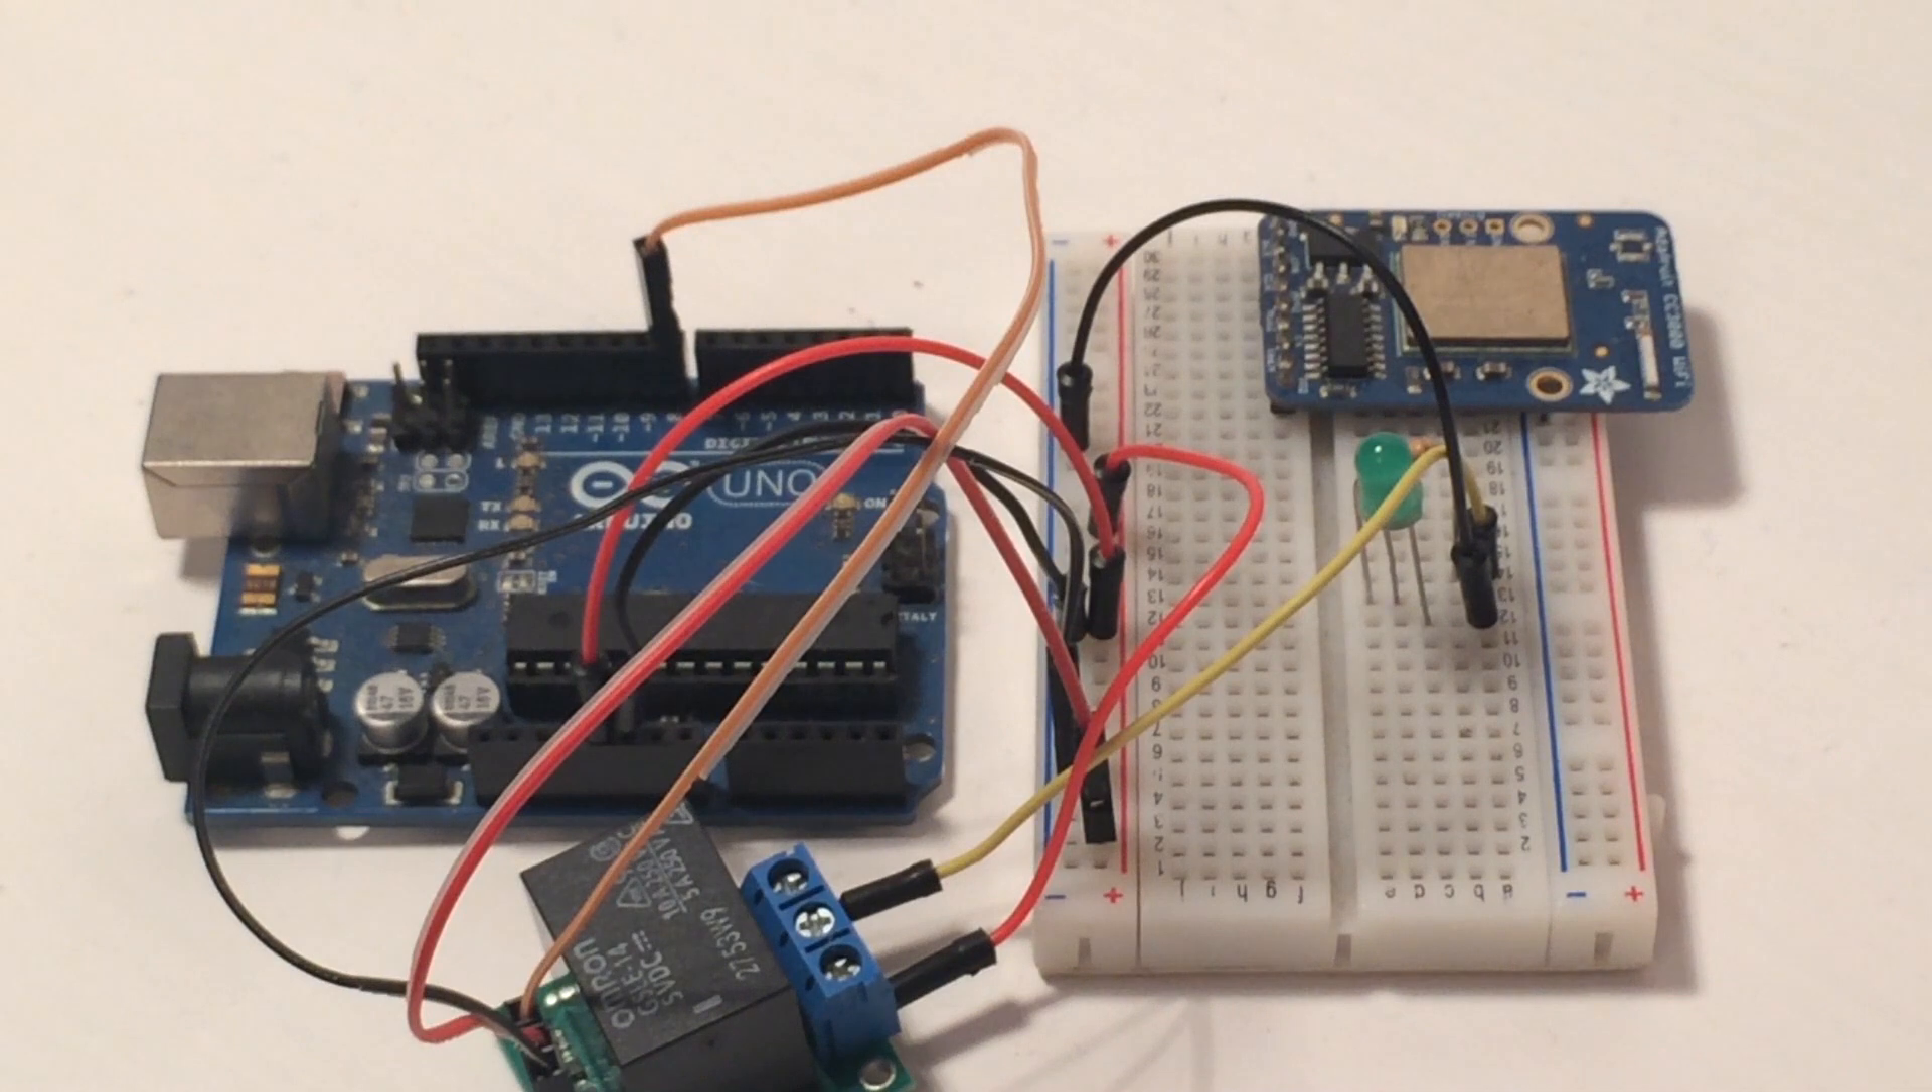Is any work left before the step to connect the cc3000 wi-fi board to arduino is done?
Yes.